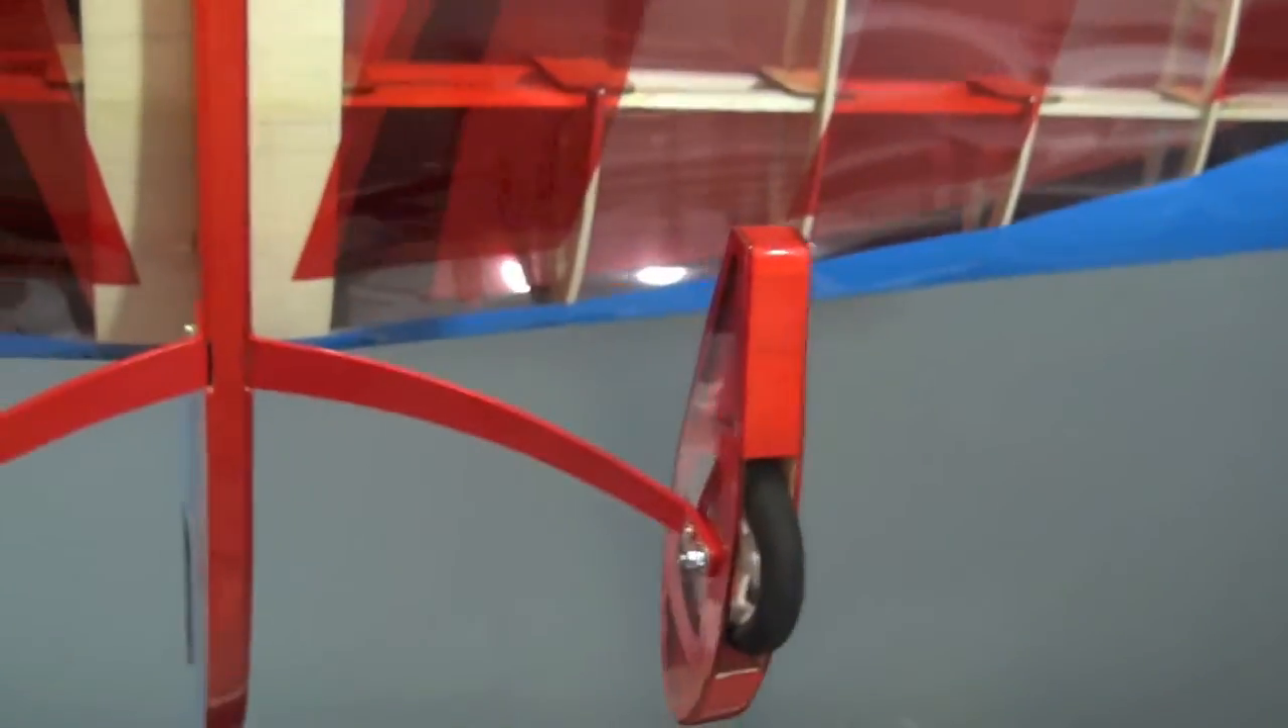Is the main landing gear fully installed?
Yes.